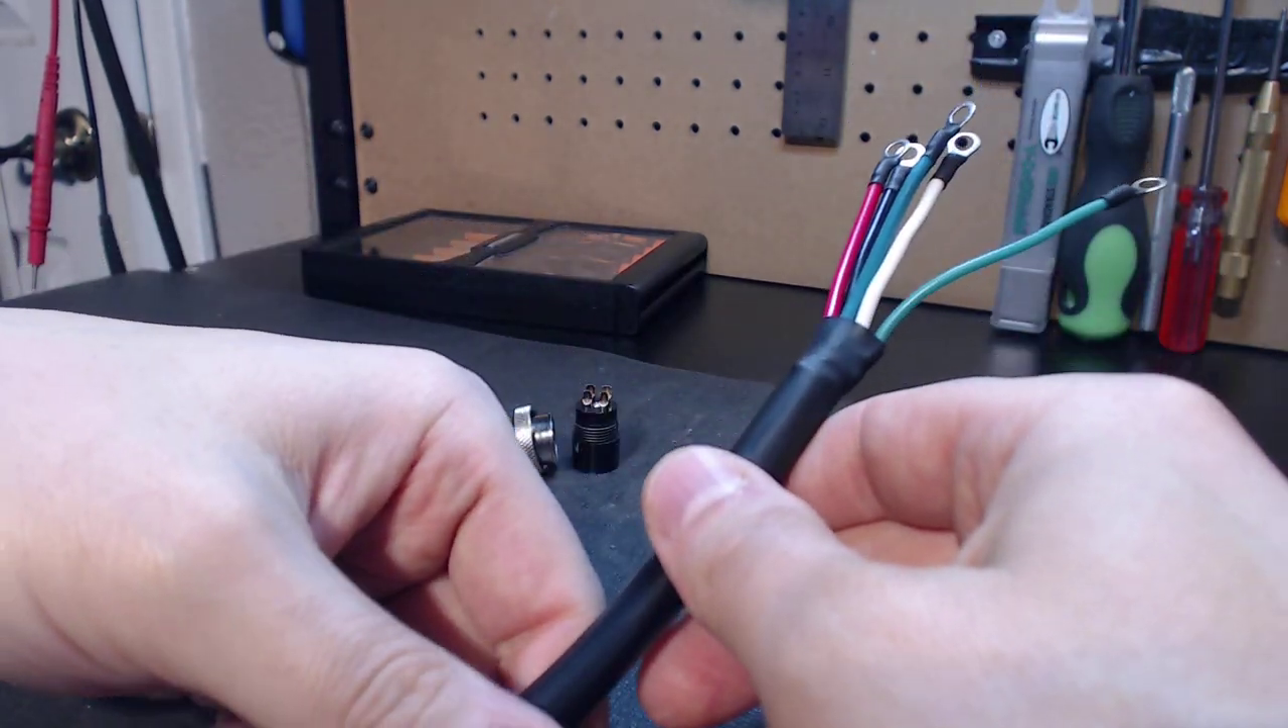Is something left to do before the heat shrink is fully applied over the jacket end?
No.